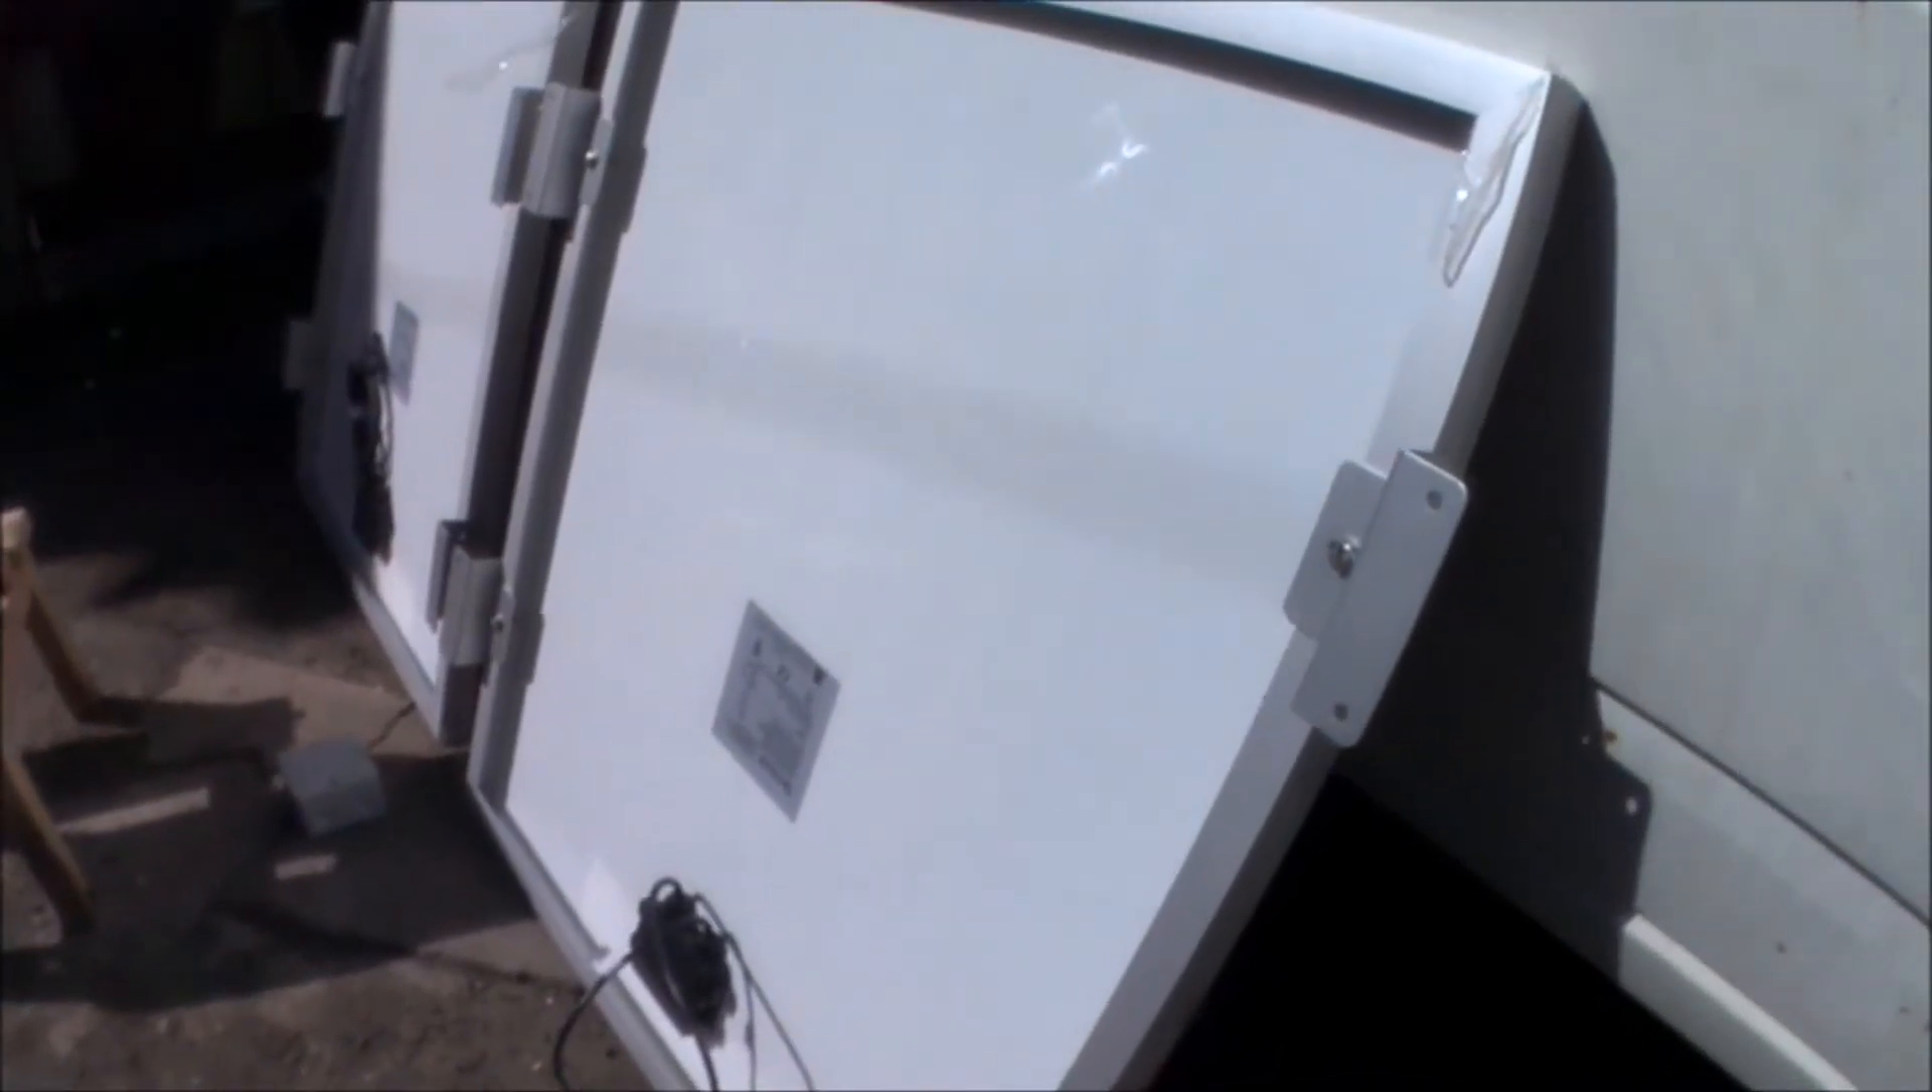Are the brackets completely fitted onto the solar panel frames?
Yes.